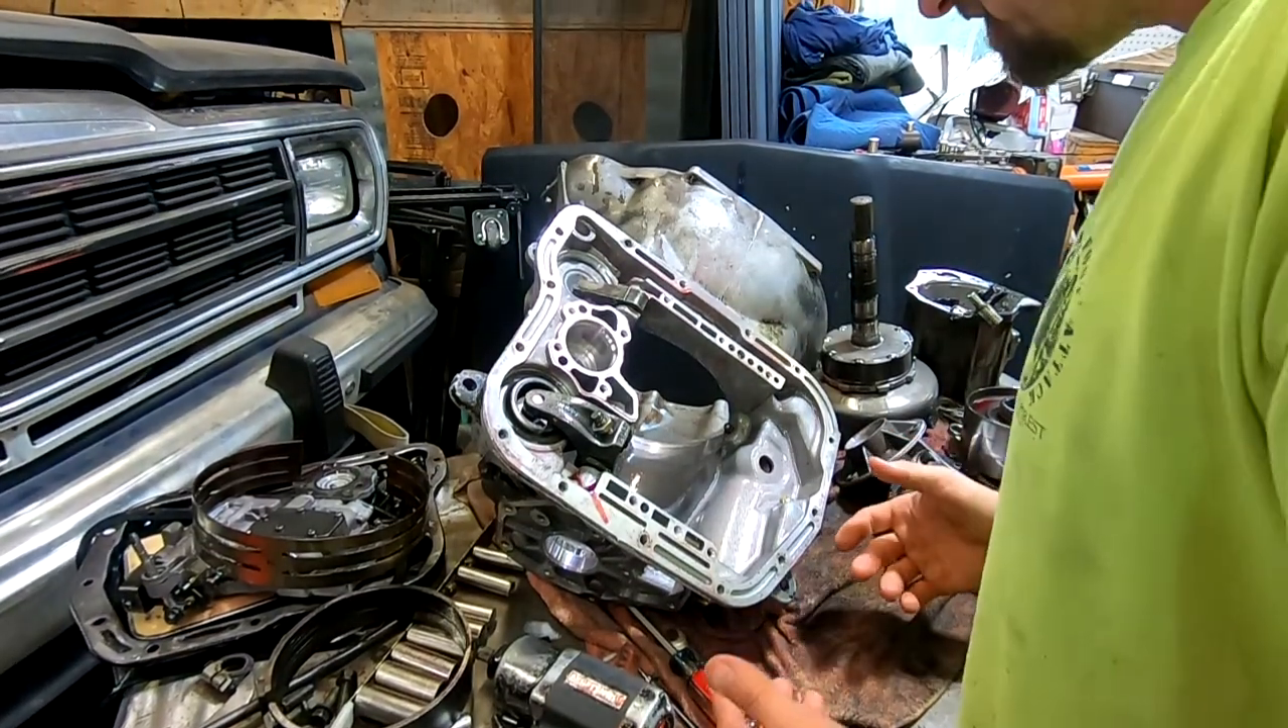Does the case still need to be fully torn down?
Yes.